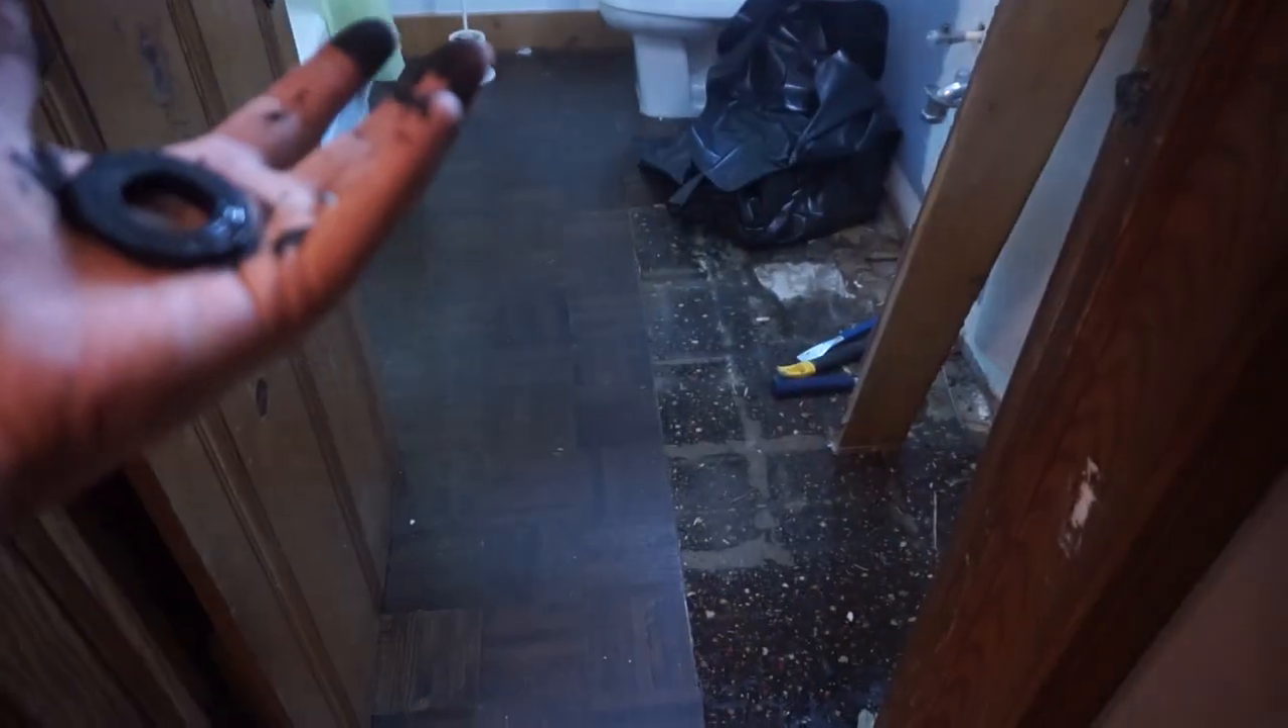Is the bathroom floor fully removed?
No.